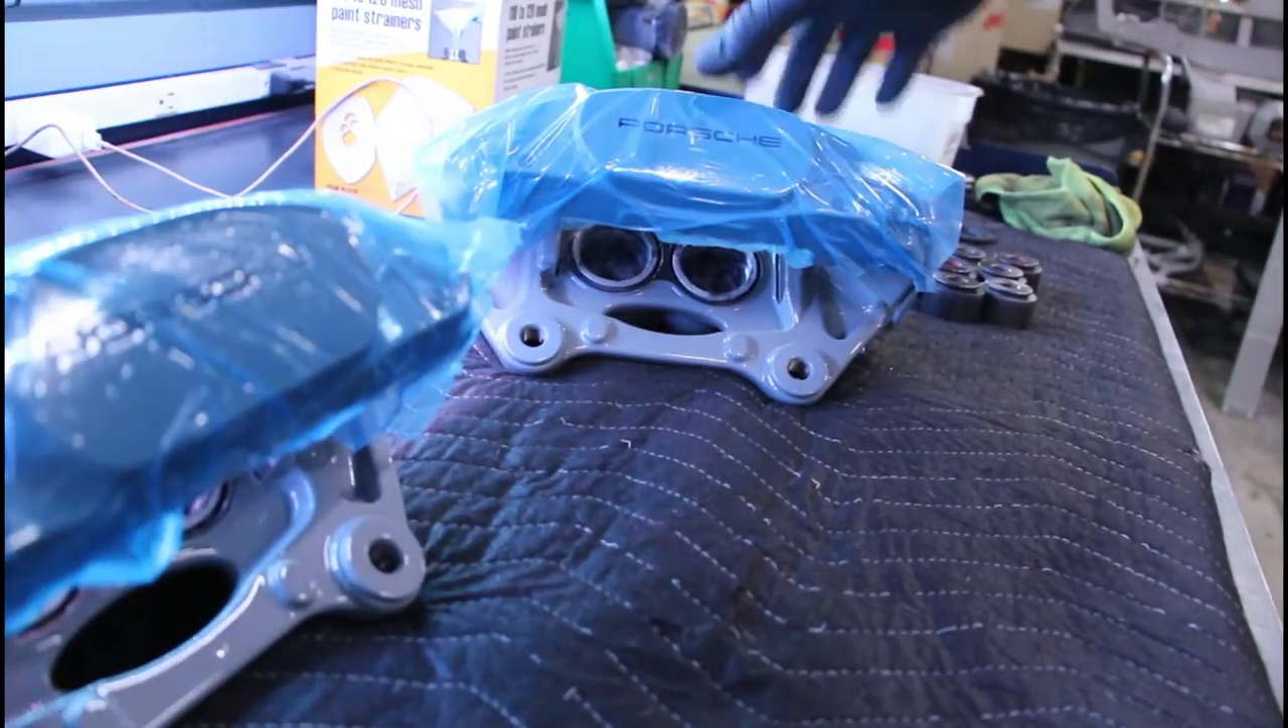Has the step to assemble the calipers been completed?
No.